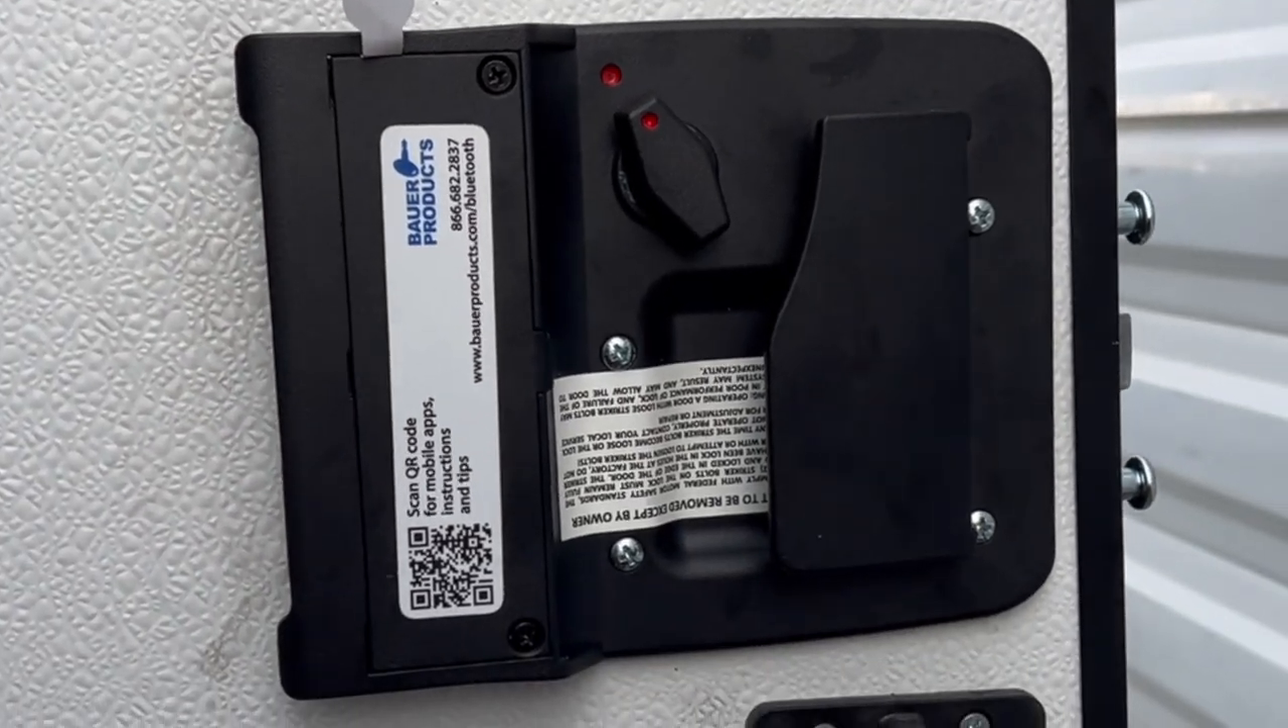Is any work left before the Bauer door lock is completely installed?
No.